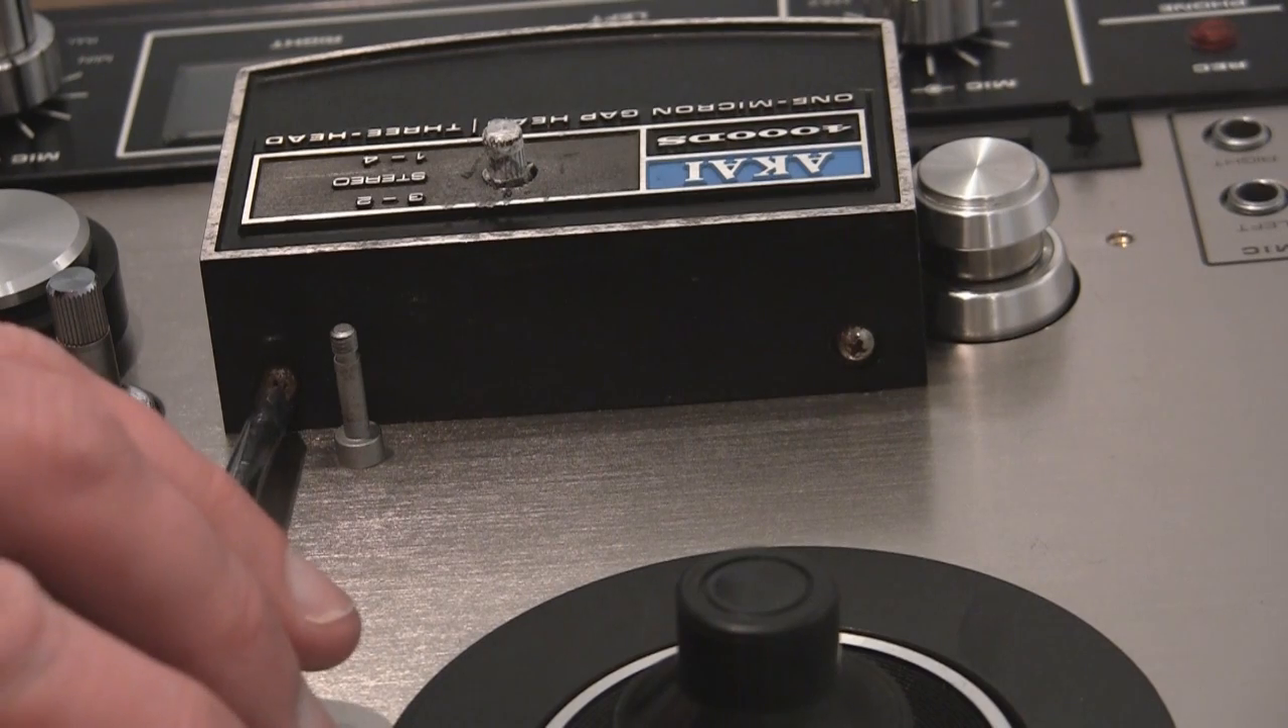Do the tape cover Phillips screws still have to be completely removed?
Yes.